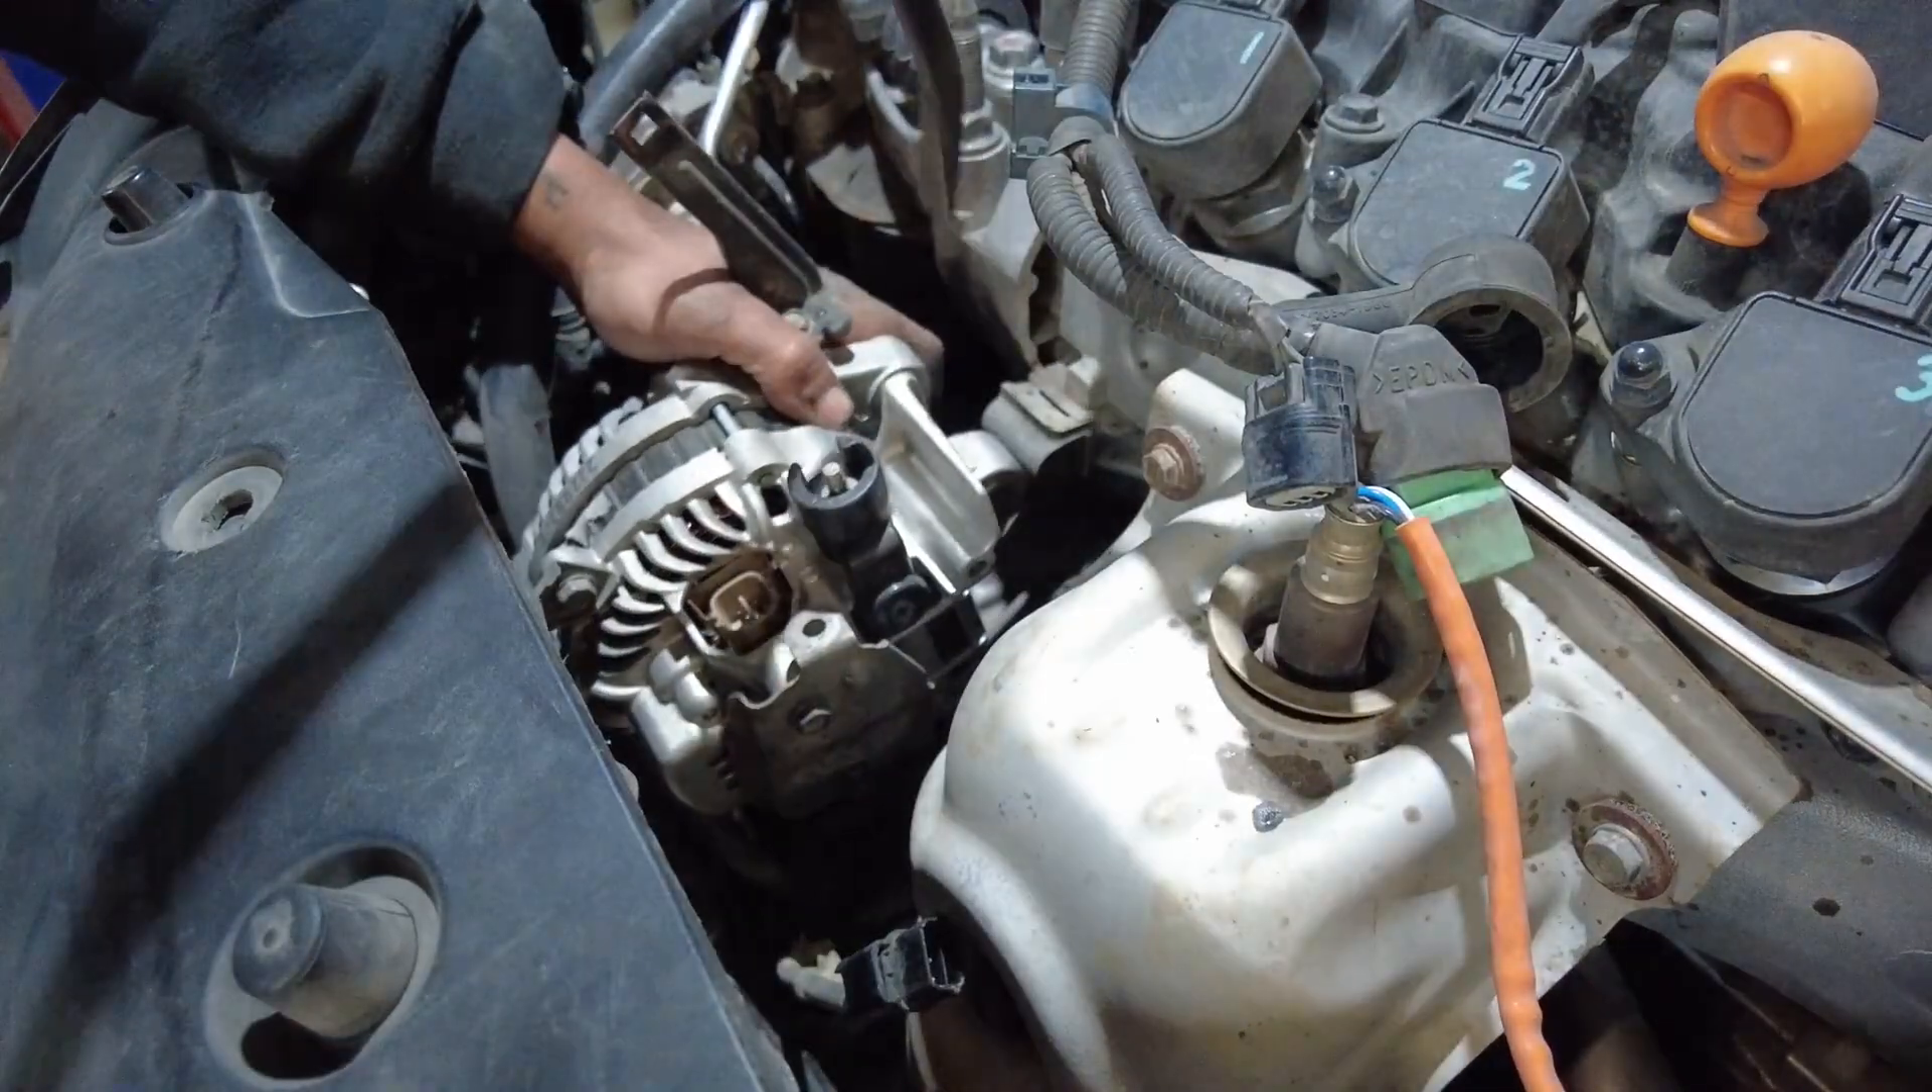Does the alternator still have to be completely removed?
Yes.